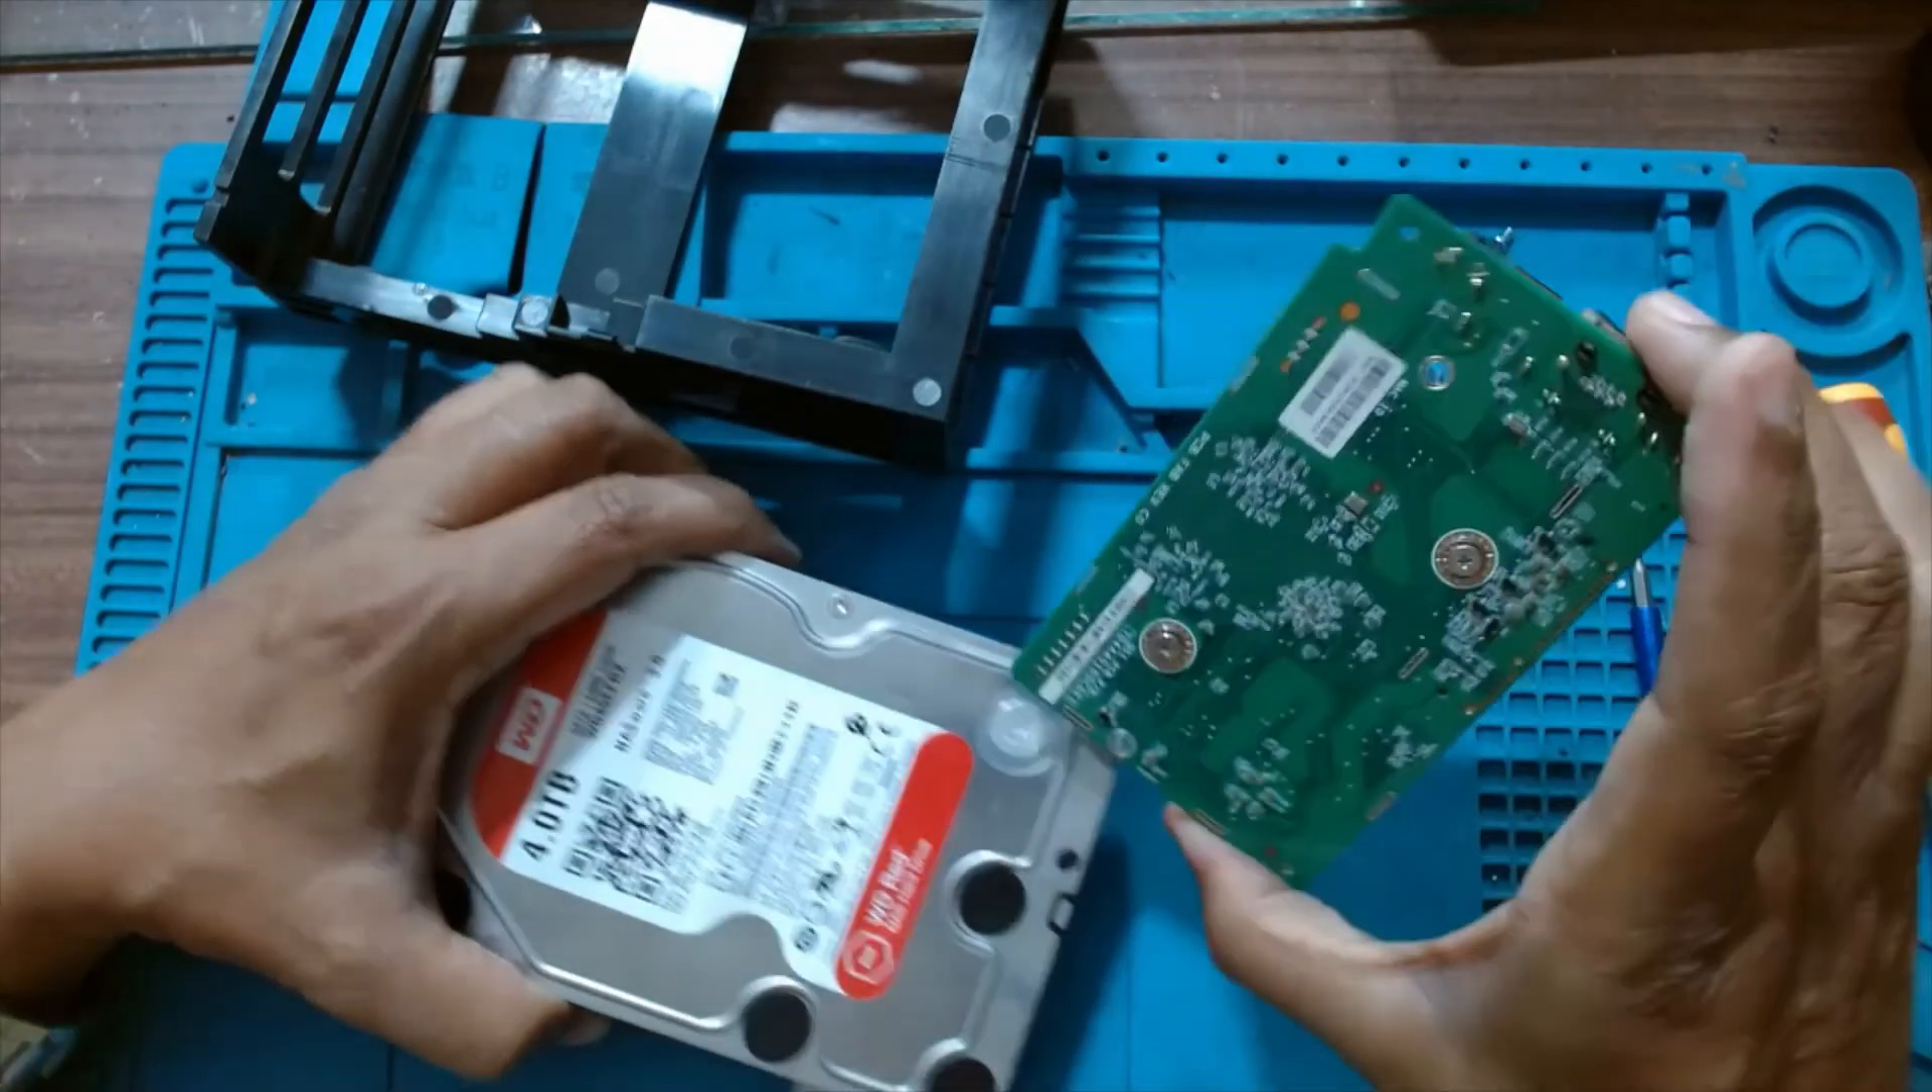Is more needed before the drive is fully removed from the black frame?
No.